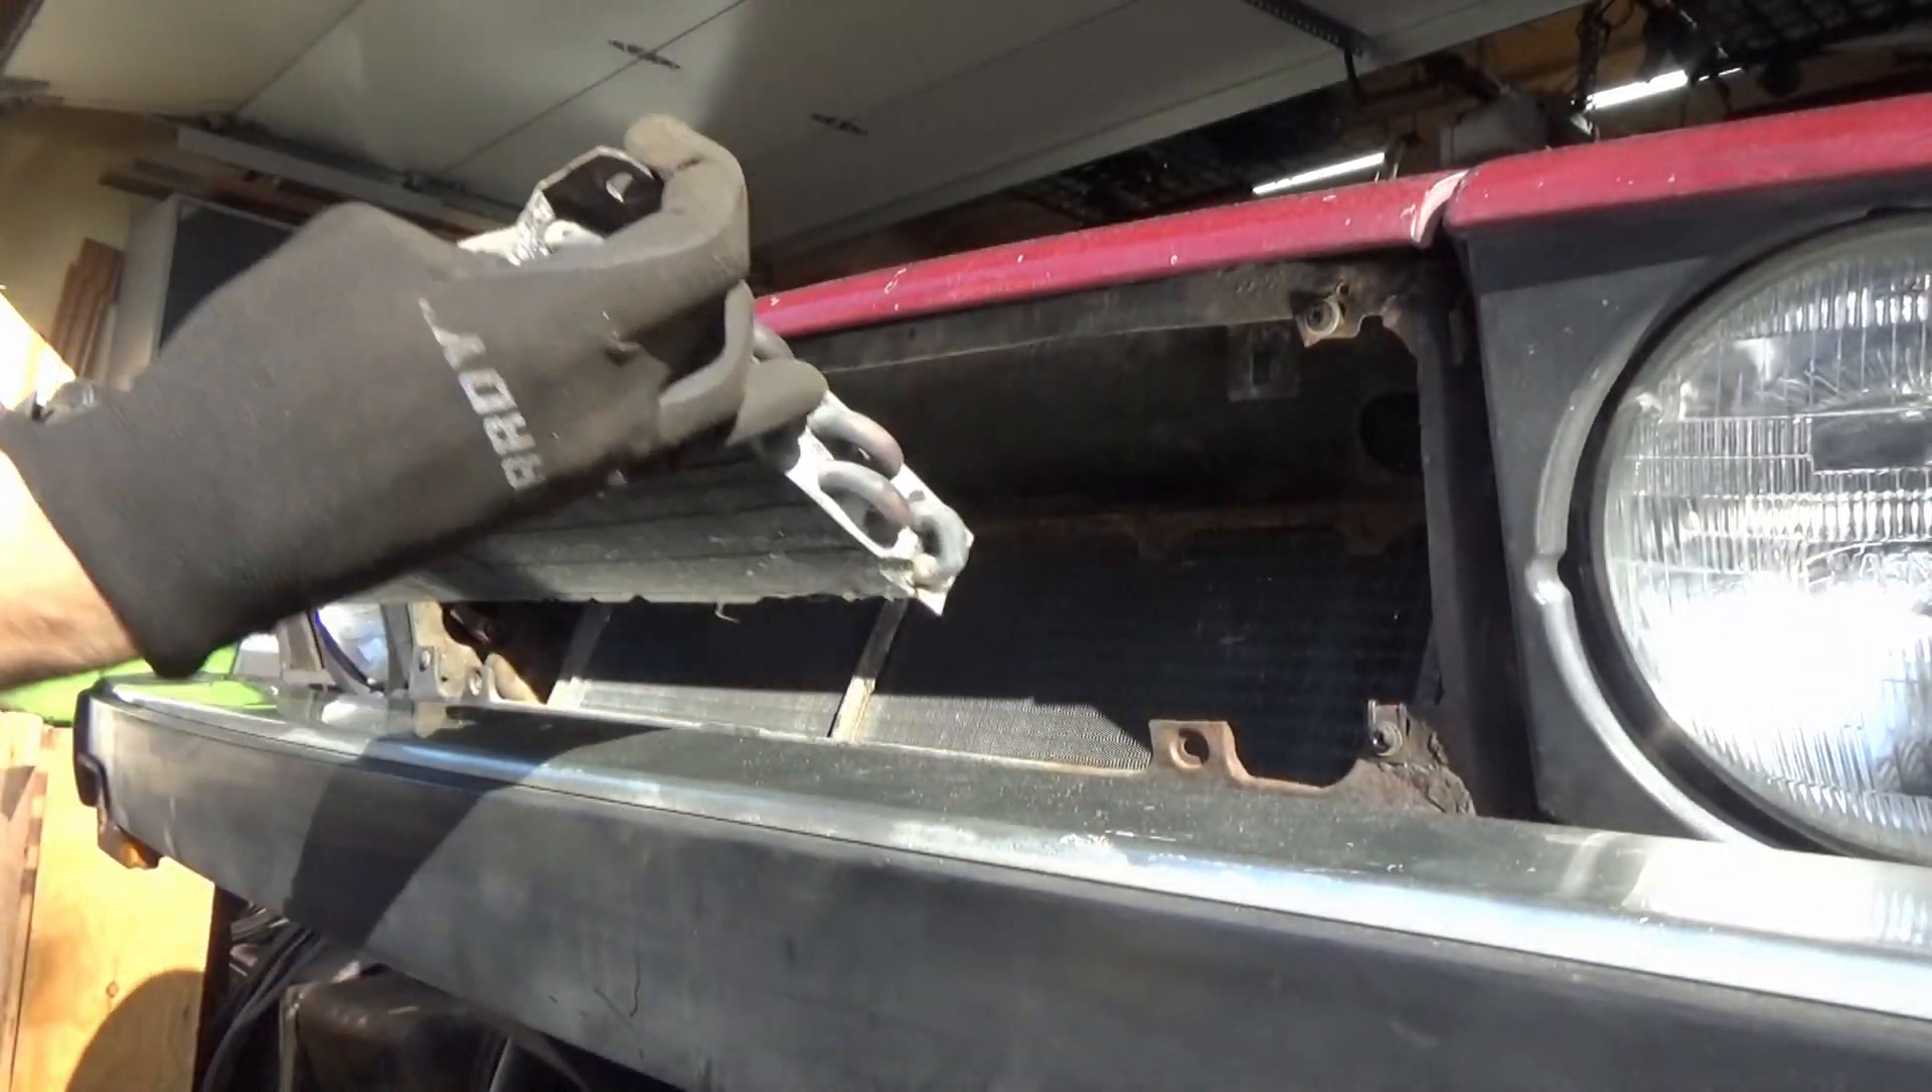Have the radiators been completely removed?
No.